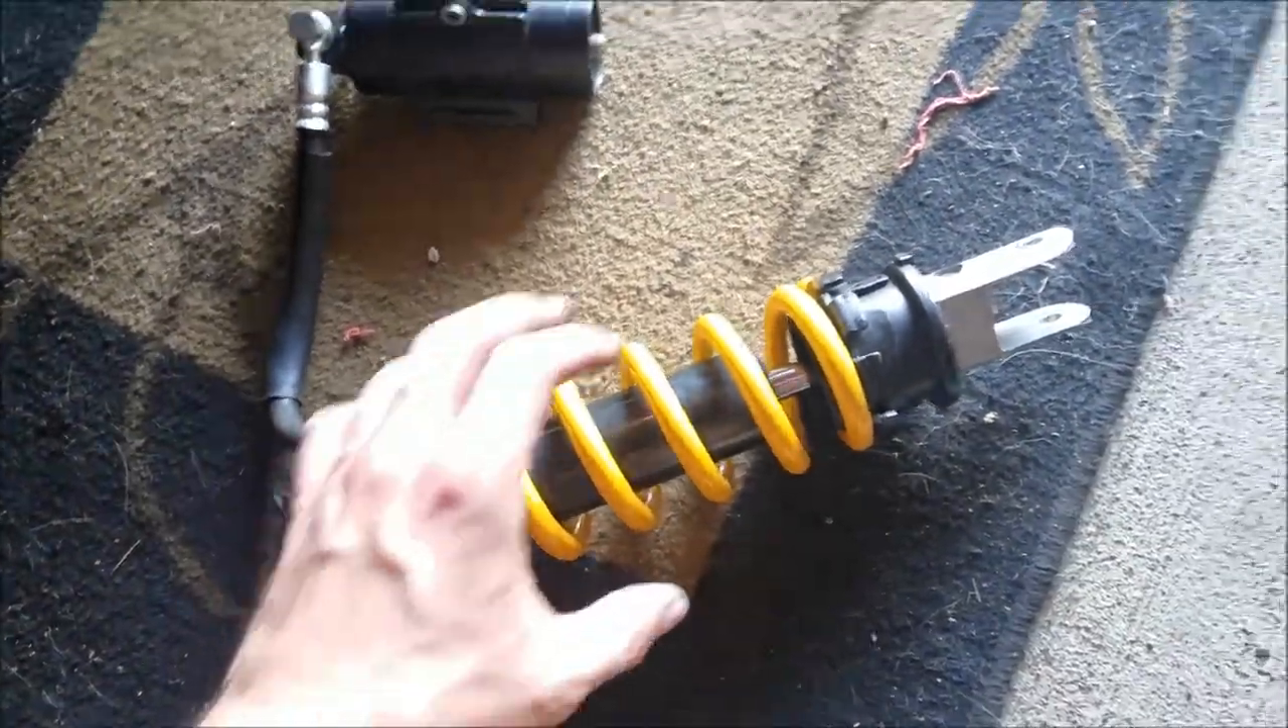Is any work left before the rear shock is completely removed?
No.